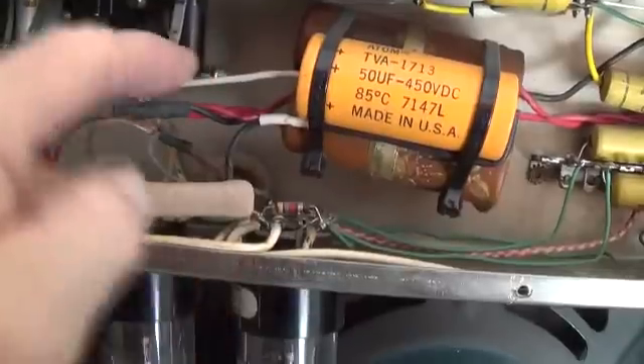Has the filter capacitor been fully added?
Yes.